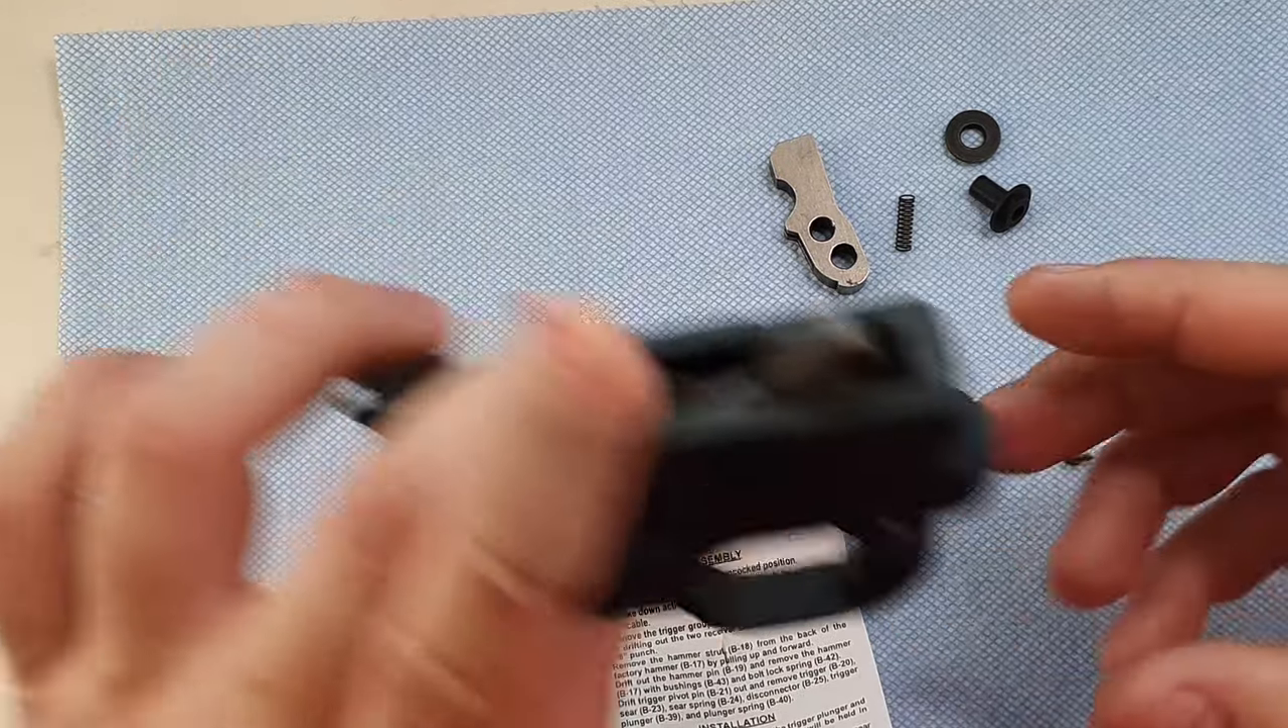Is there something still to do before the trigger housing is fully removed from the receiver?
No.